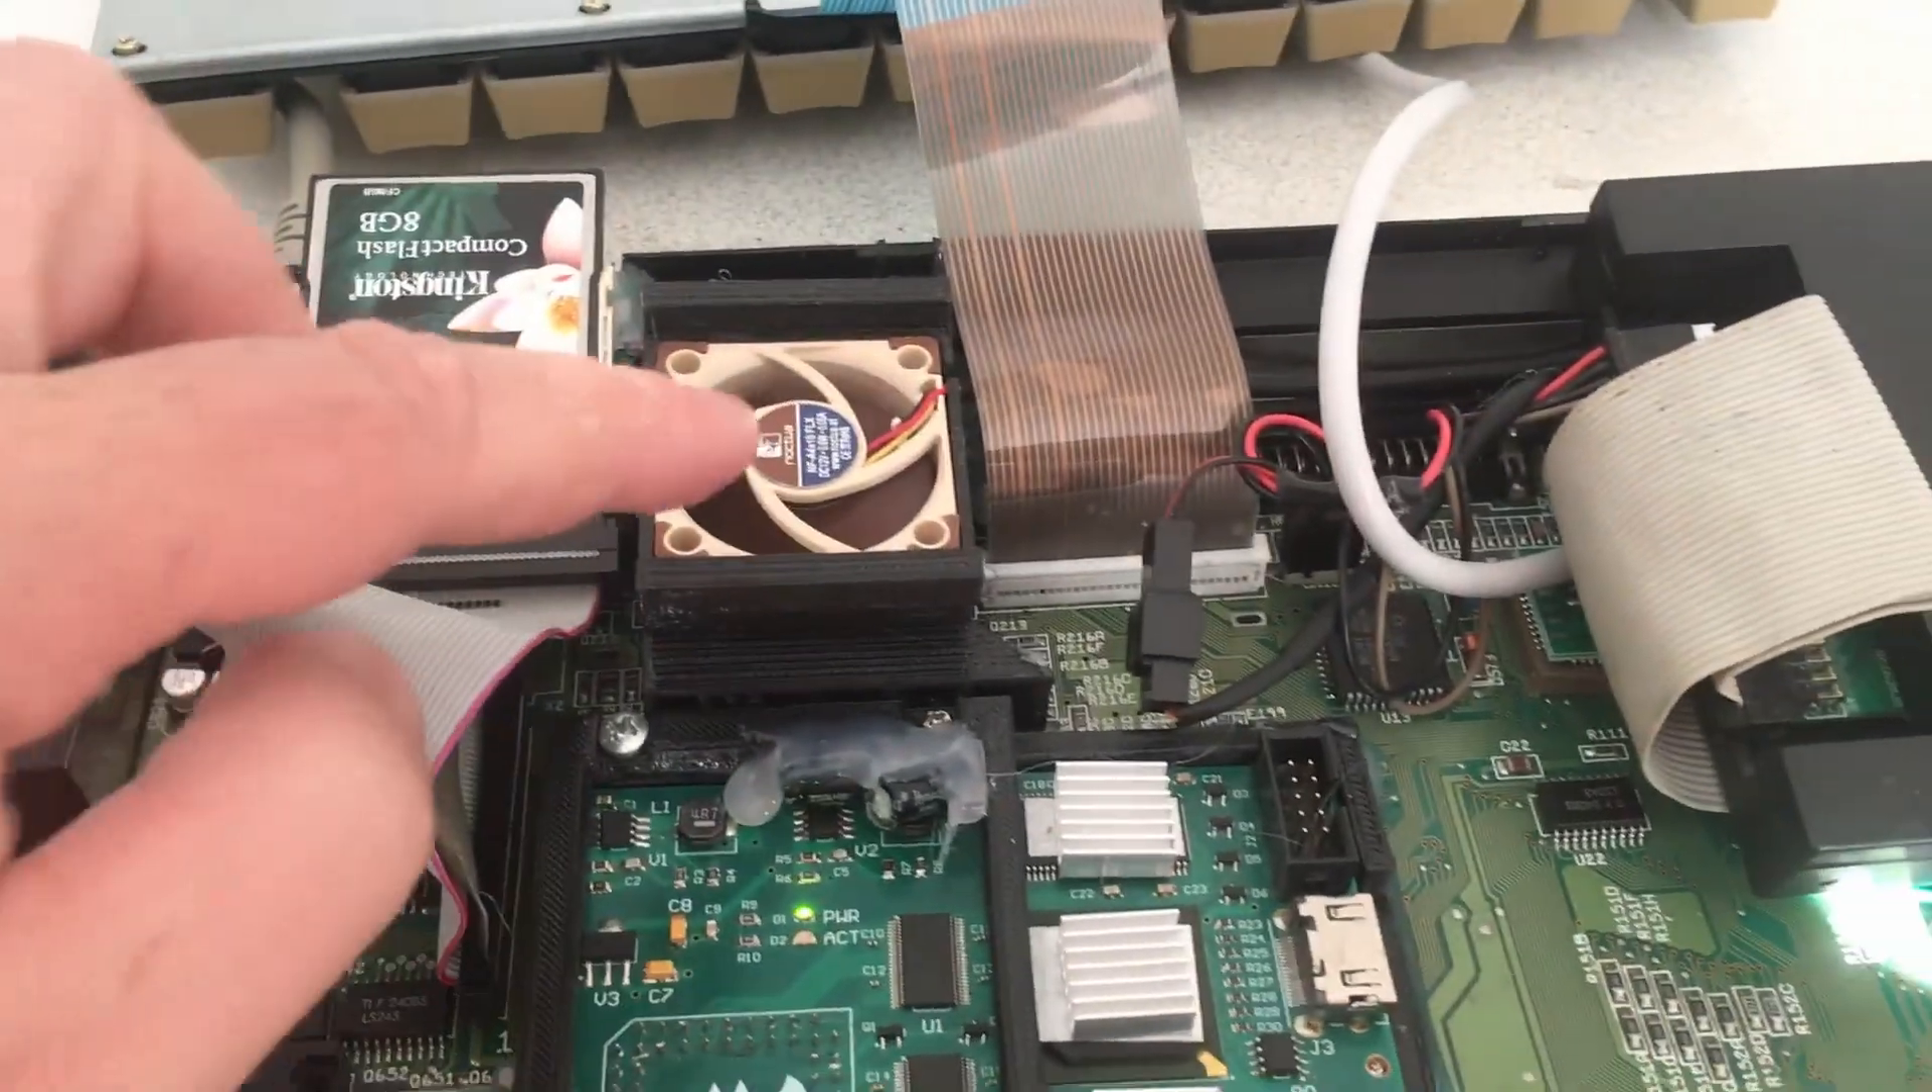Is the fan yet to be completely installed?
No.